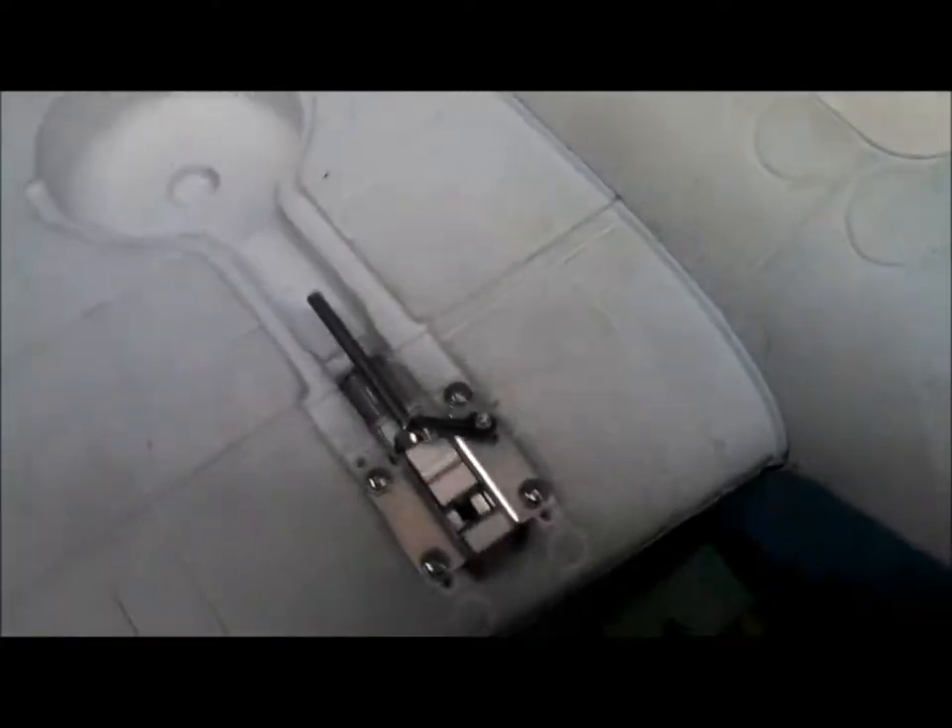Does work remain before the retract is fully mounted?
No.